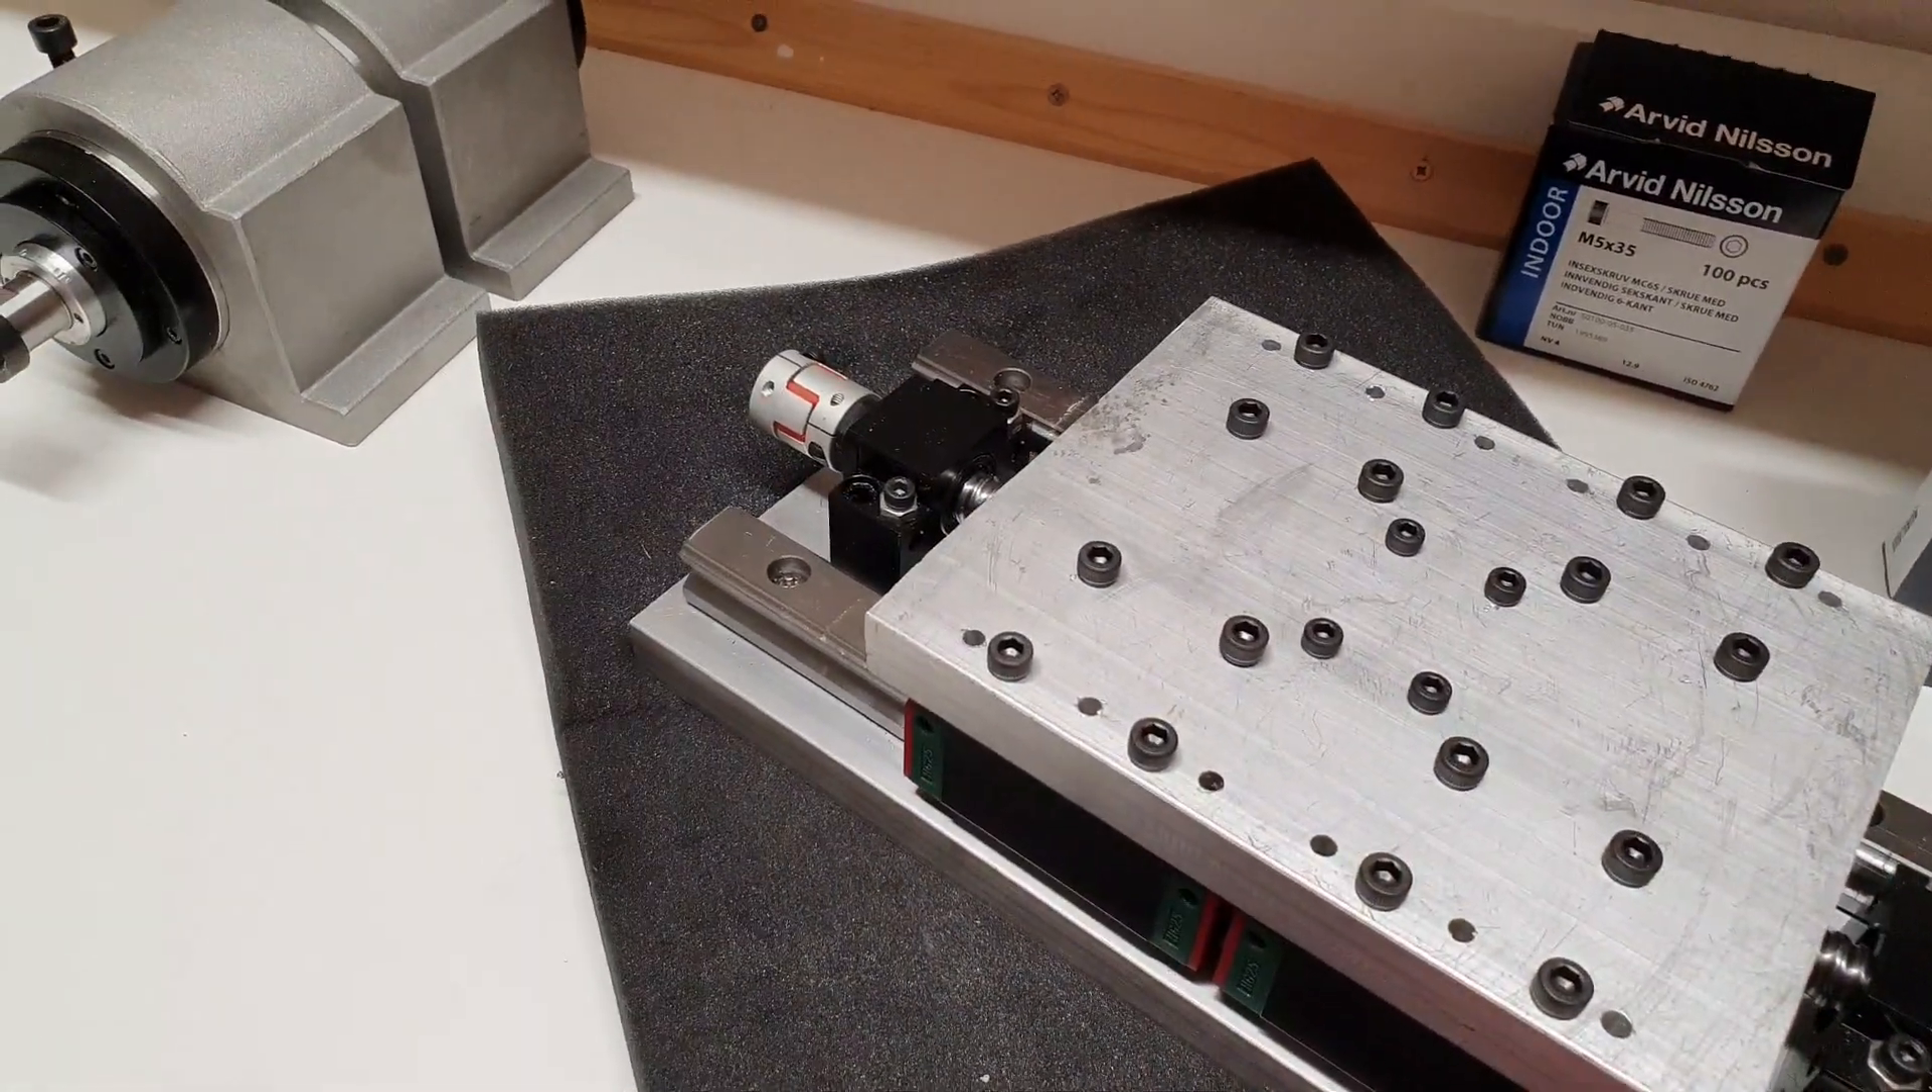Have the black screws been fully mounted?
Yes.